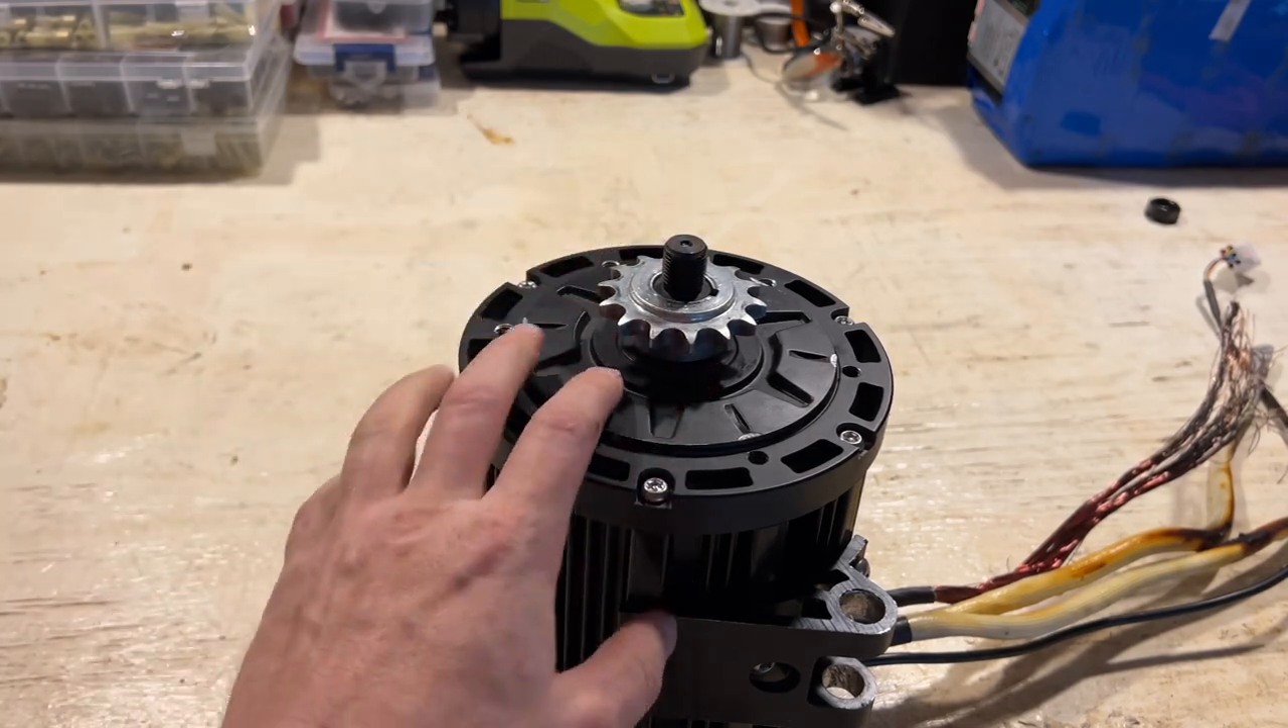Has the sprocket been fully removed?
No.